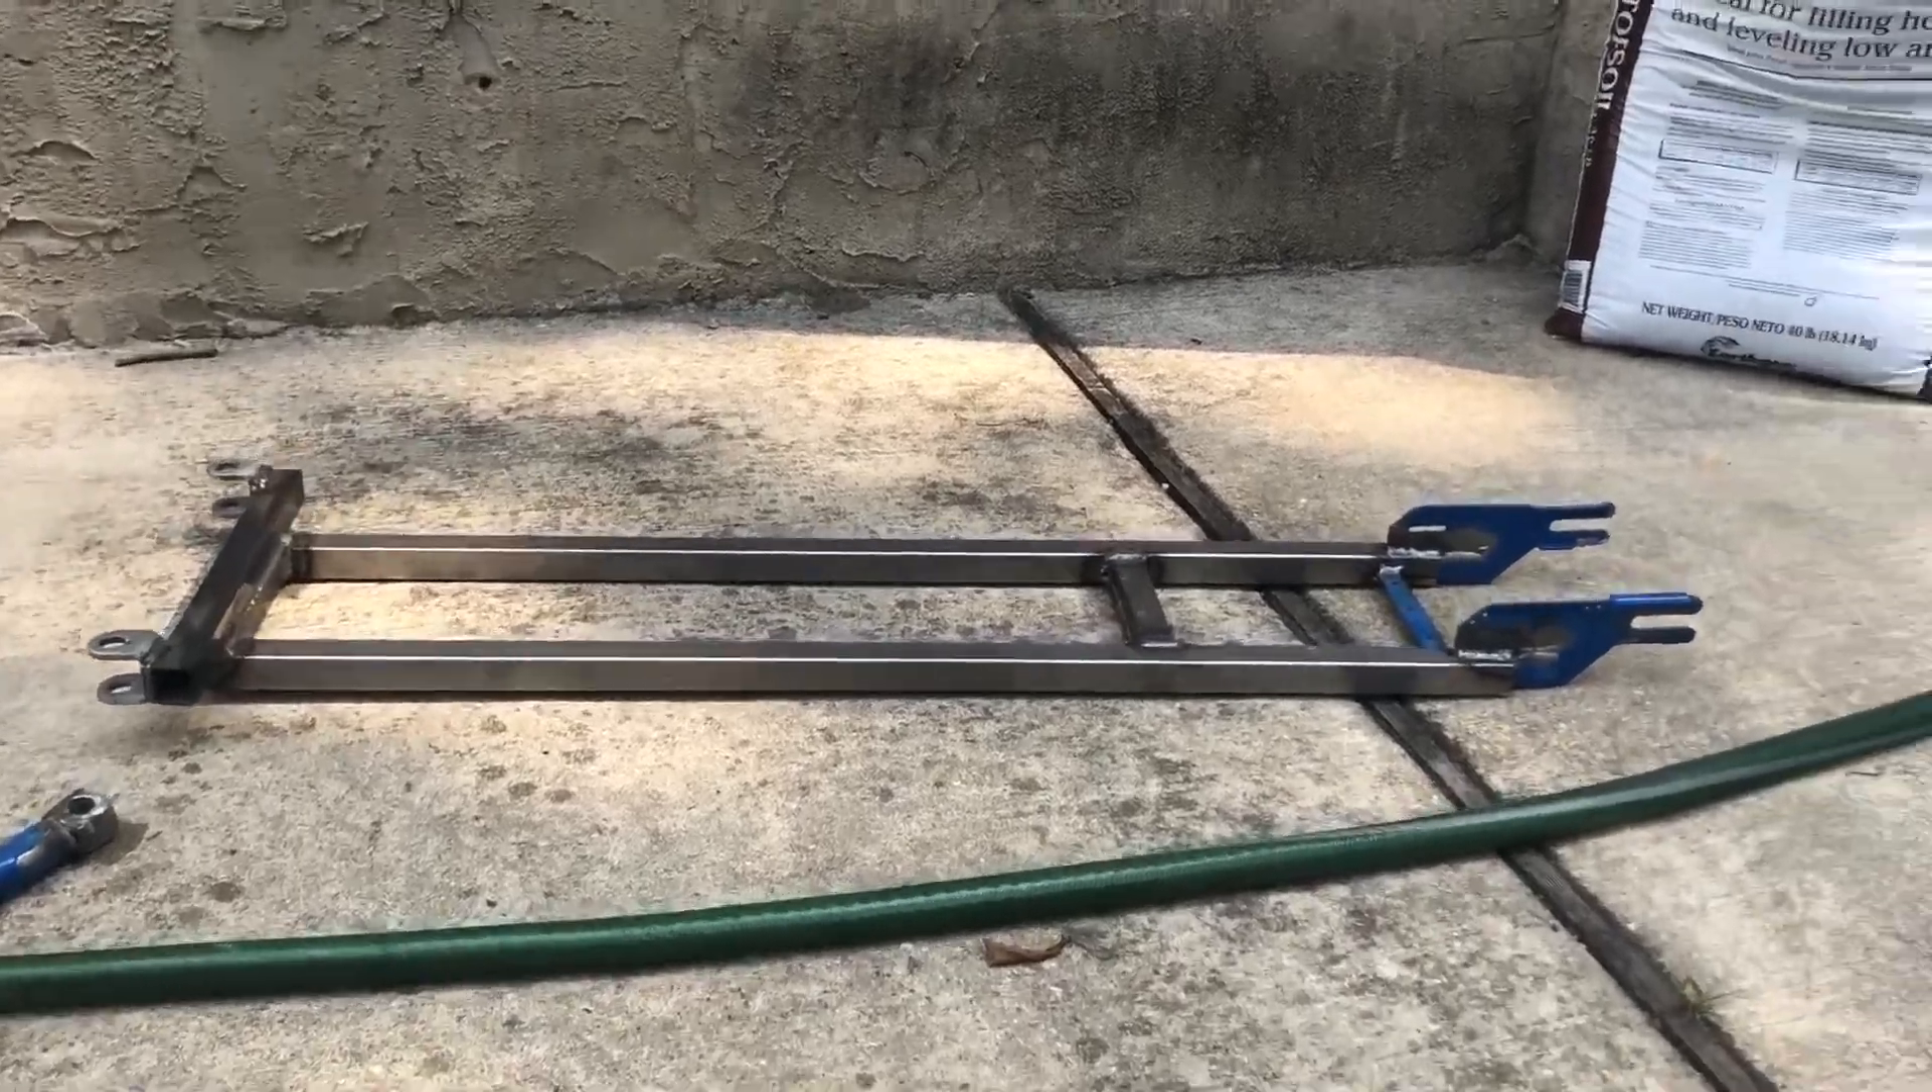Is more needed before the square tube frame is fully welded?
No.